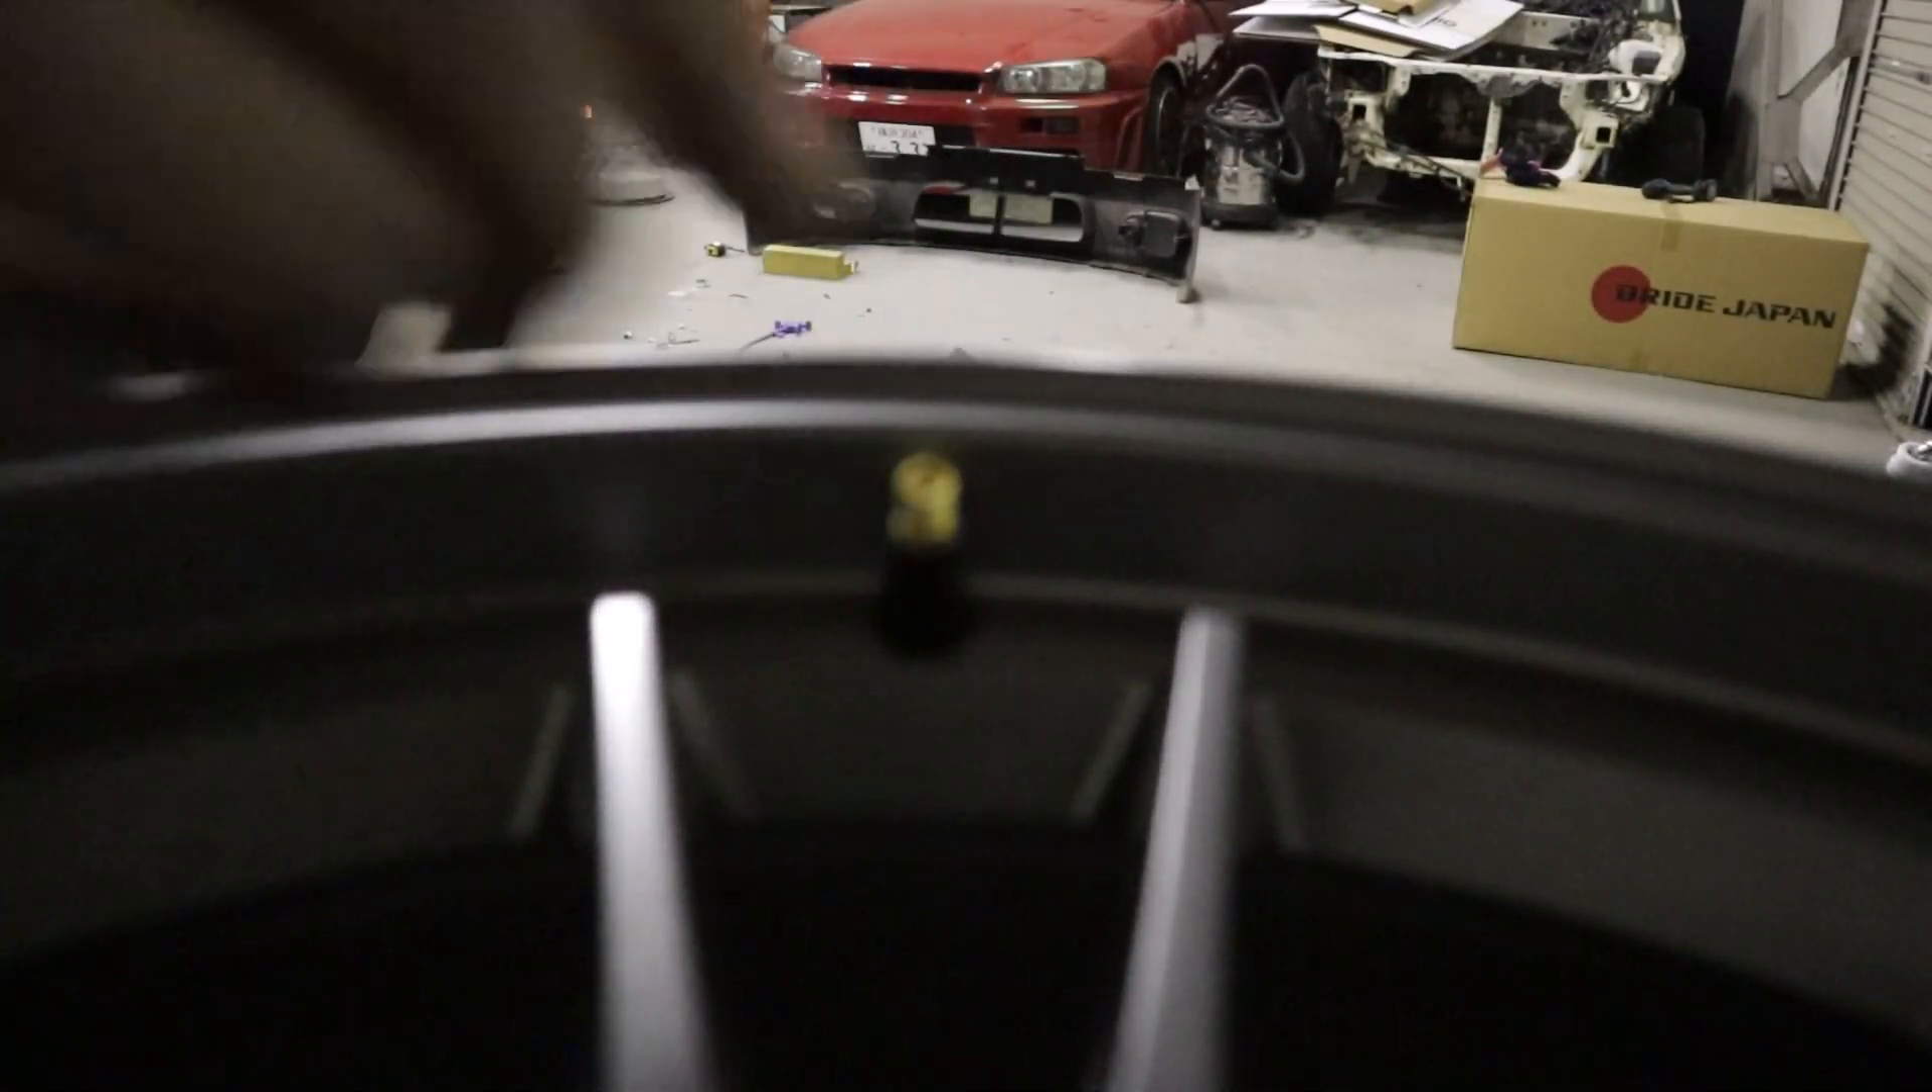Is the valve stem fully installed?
Yes.